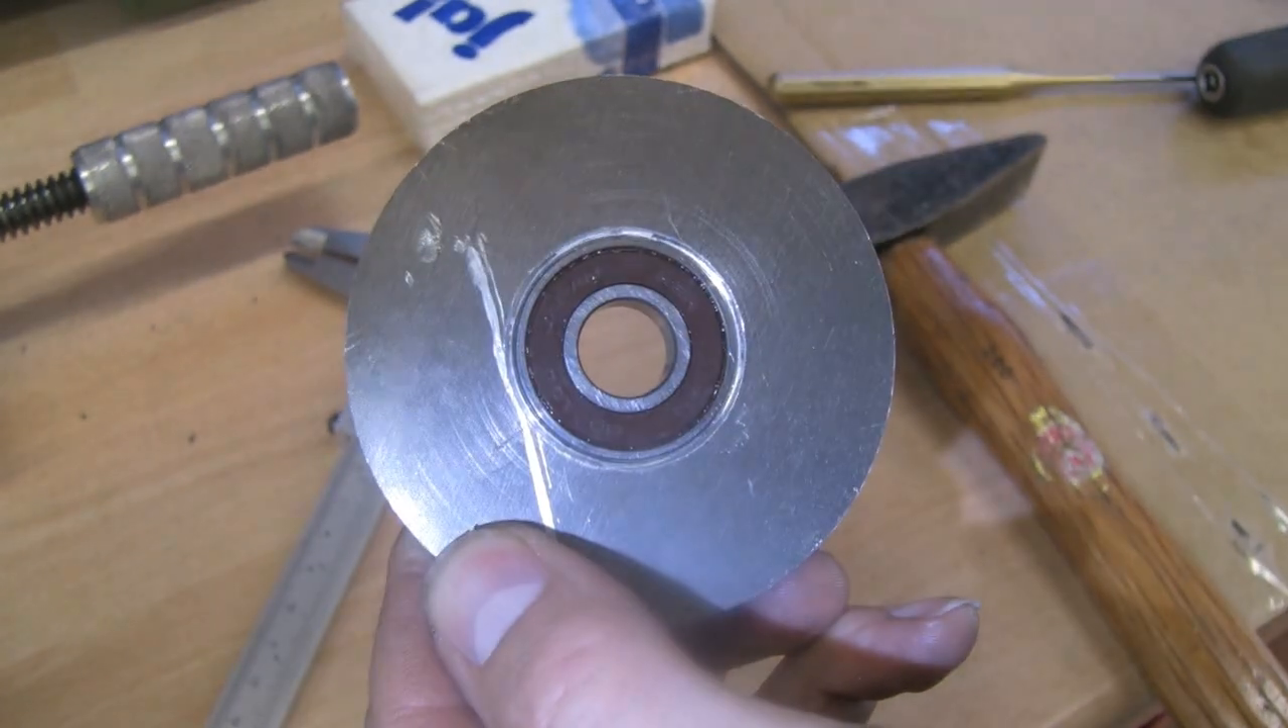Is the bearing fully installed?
Yes.